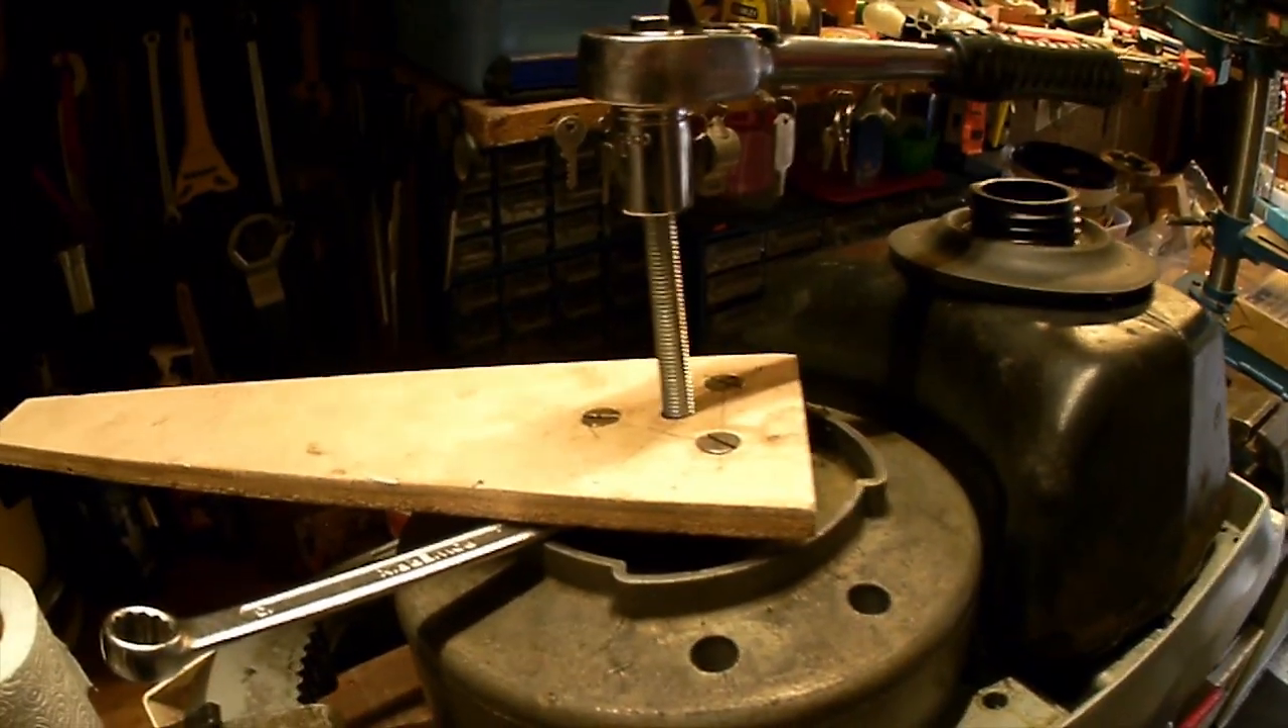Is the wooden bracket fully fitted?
Yes.